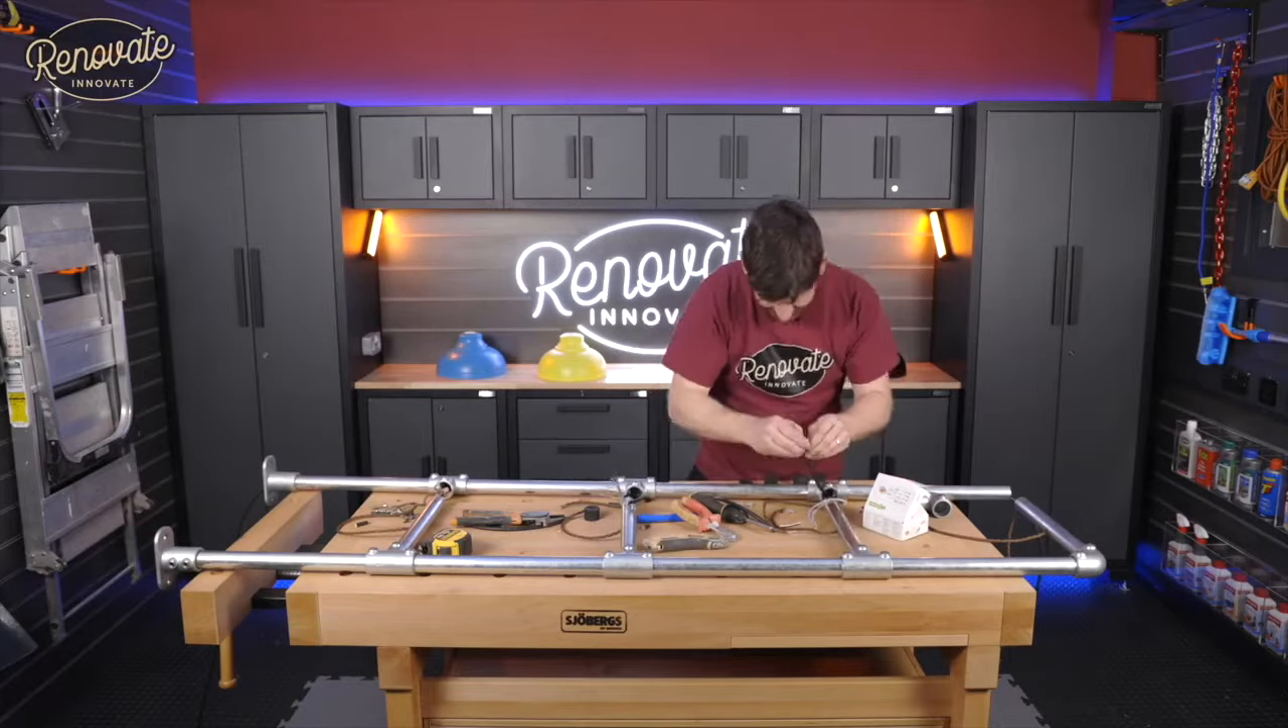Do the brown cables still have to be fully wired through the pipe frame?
Yes.